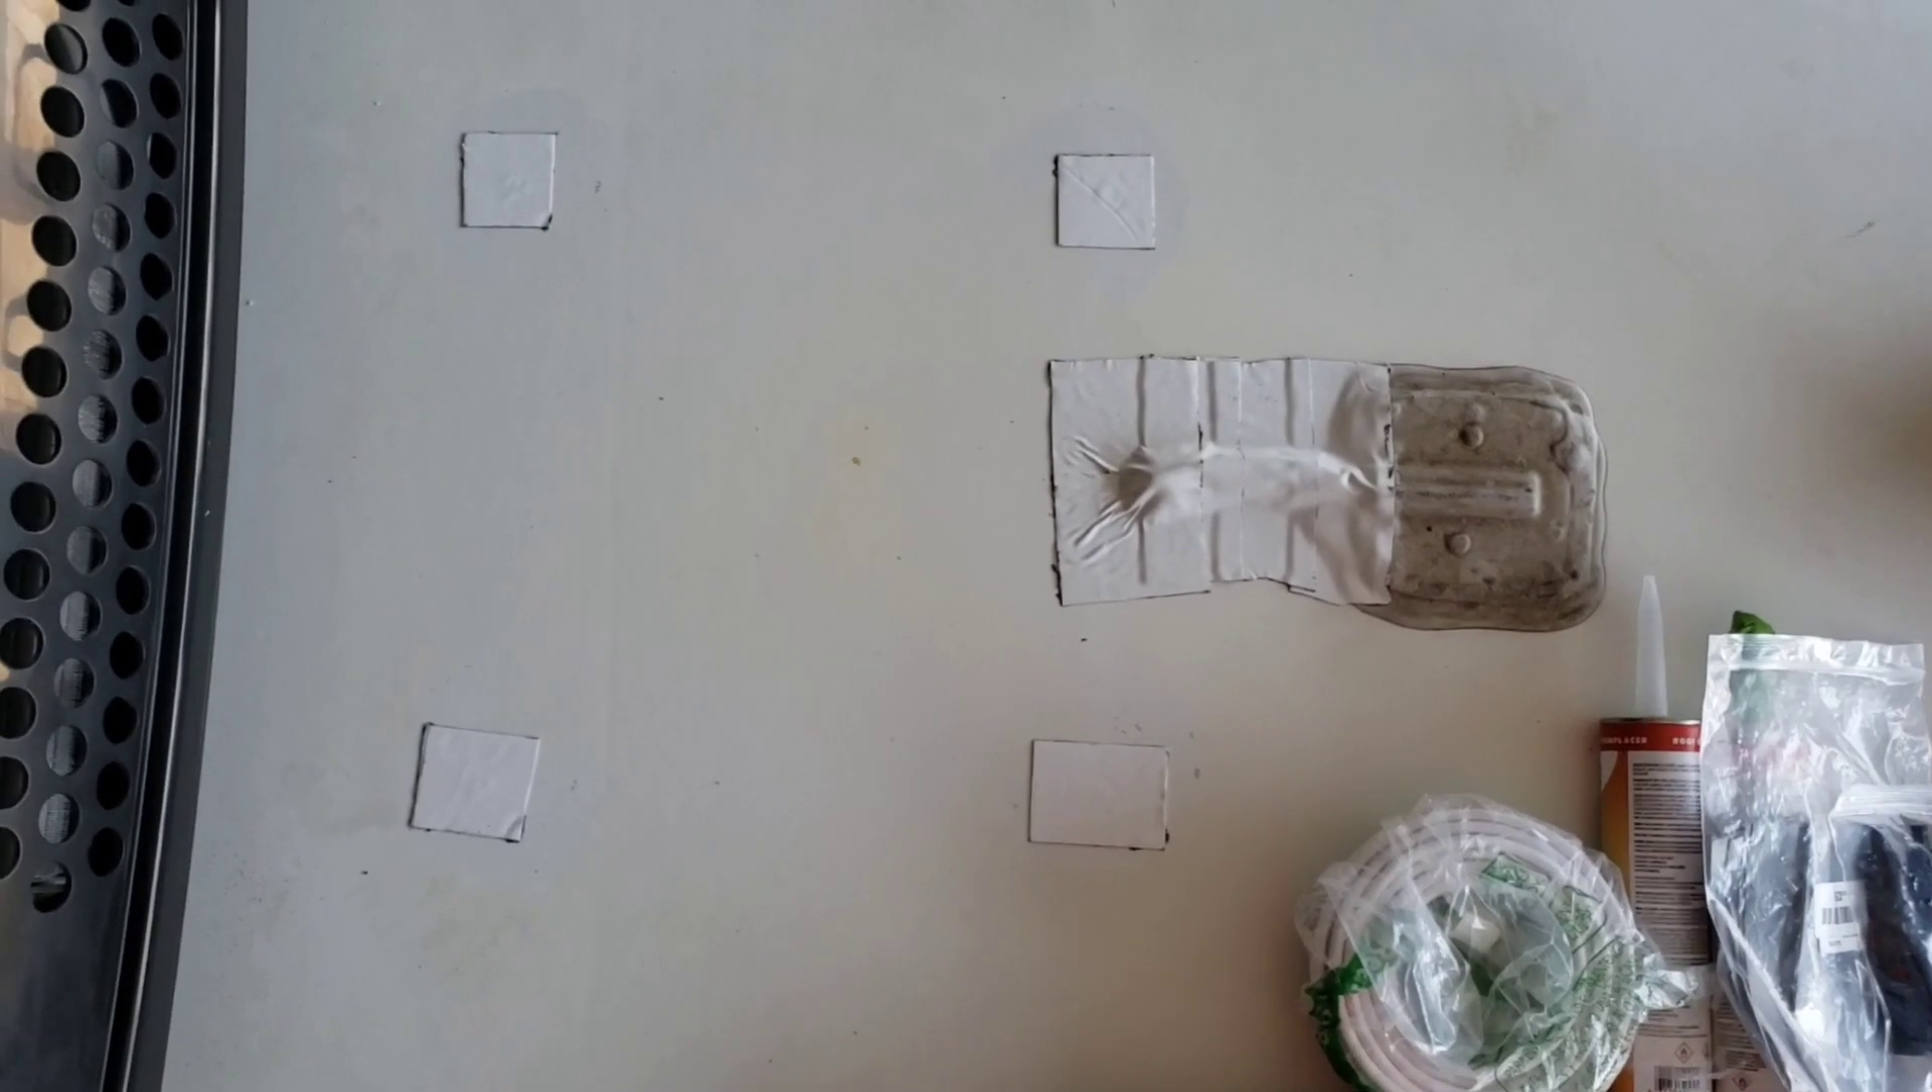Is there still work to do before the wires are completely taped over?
No.